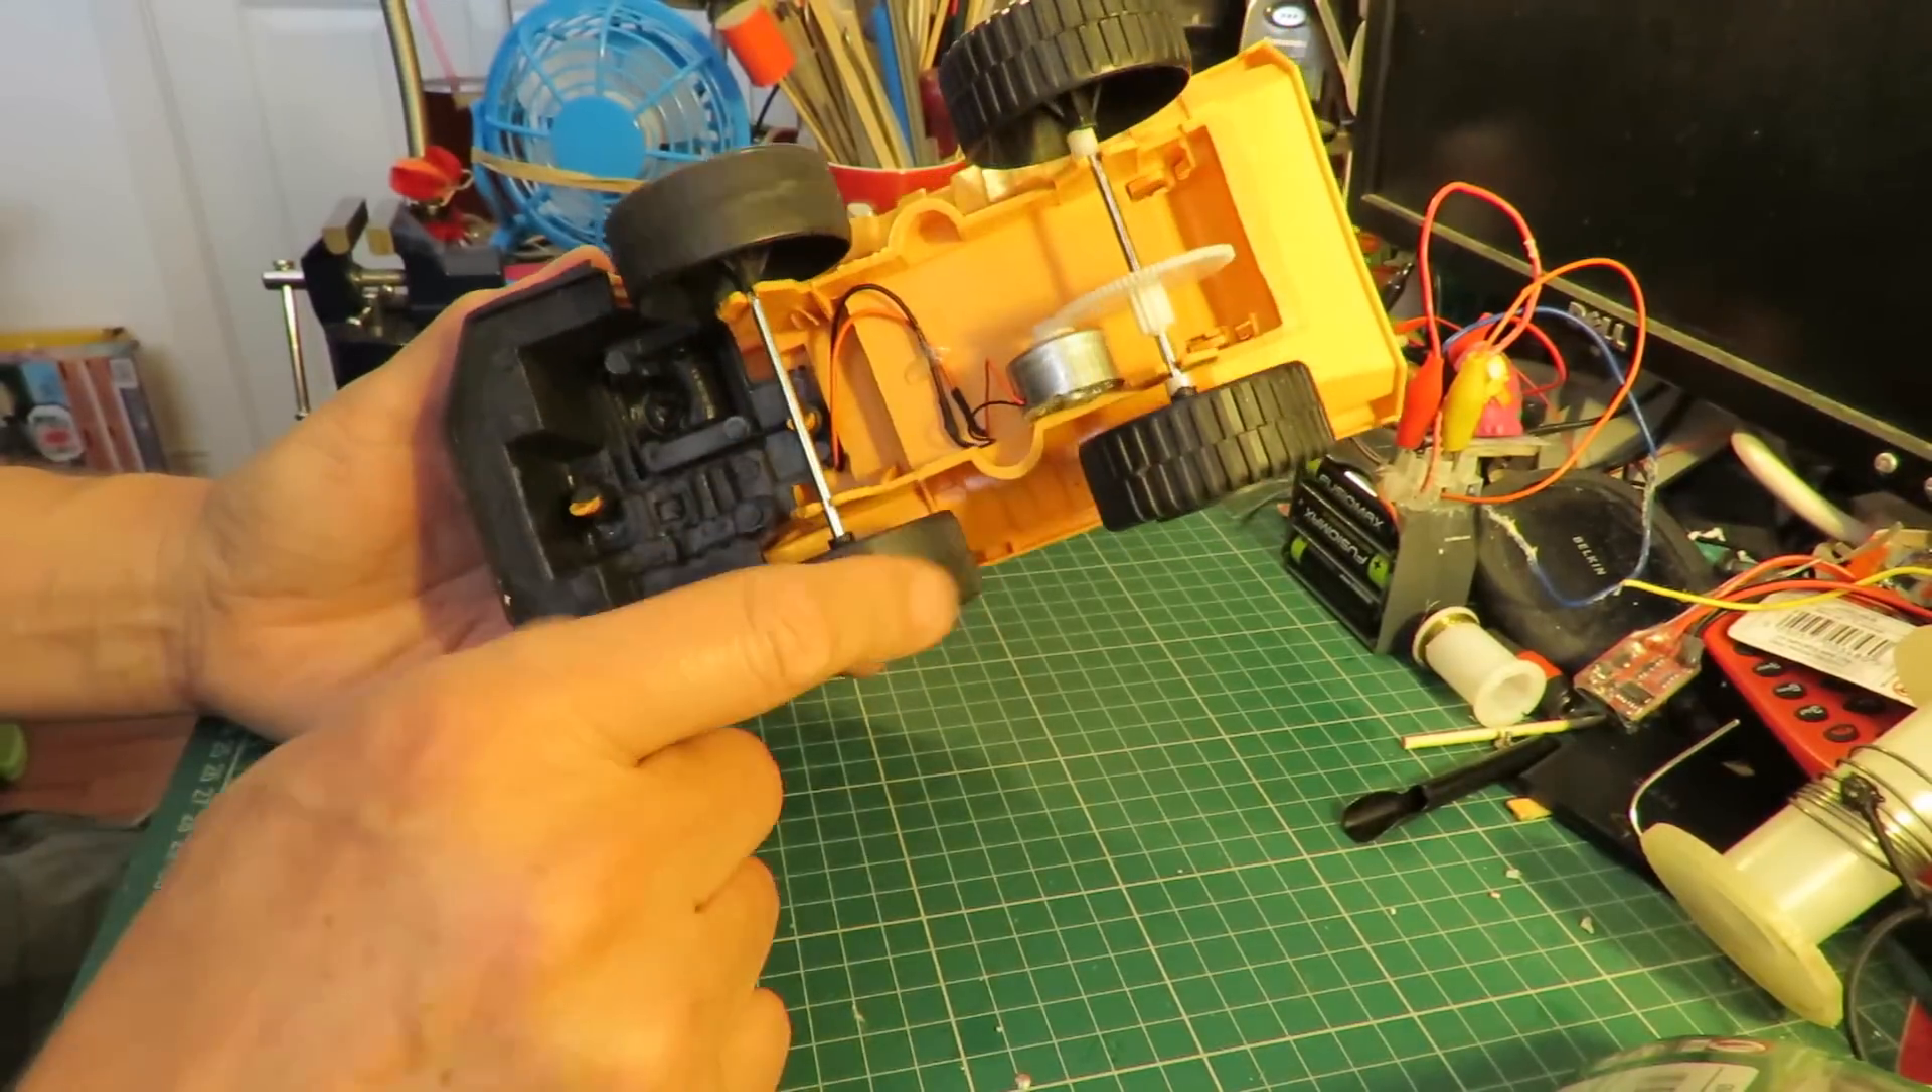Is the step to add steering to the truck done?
No.